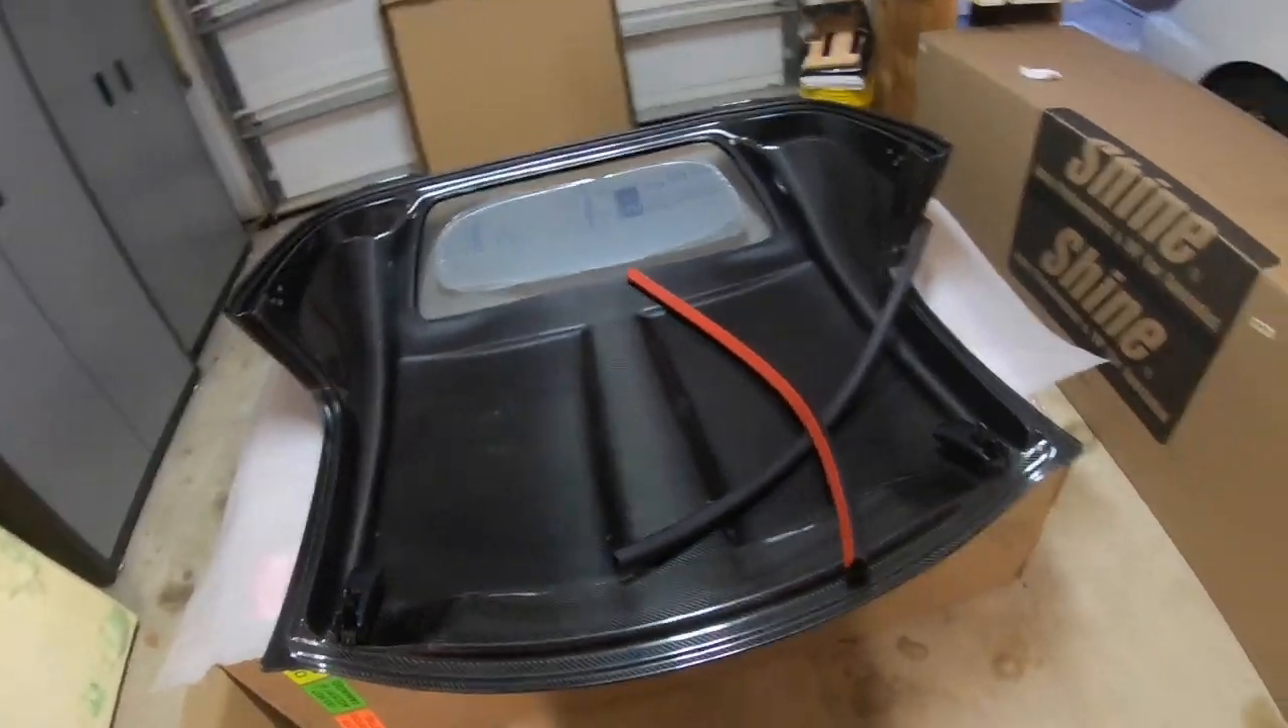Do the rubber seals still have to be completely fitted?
Yes.